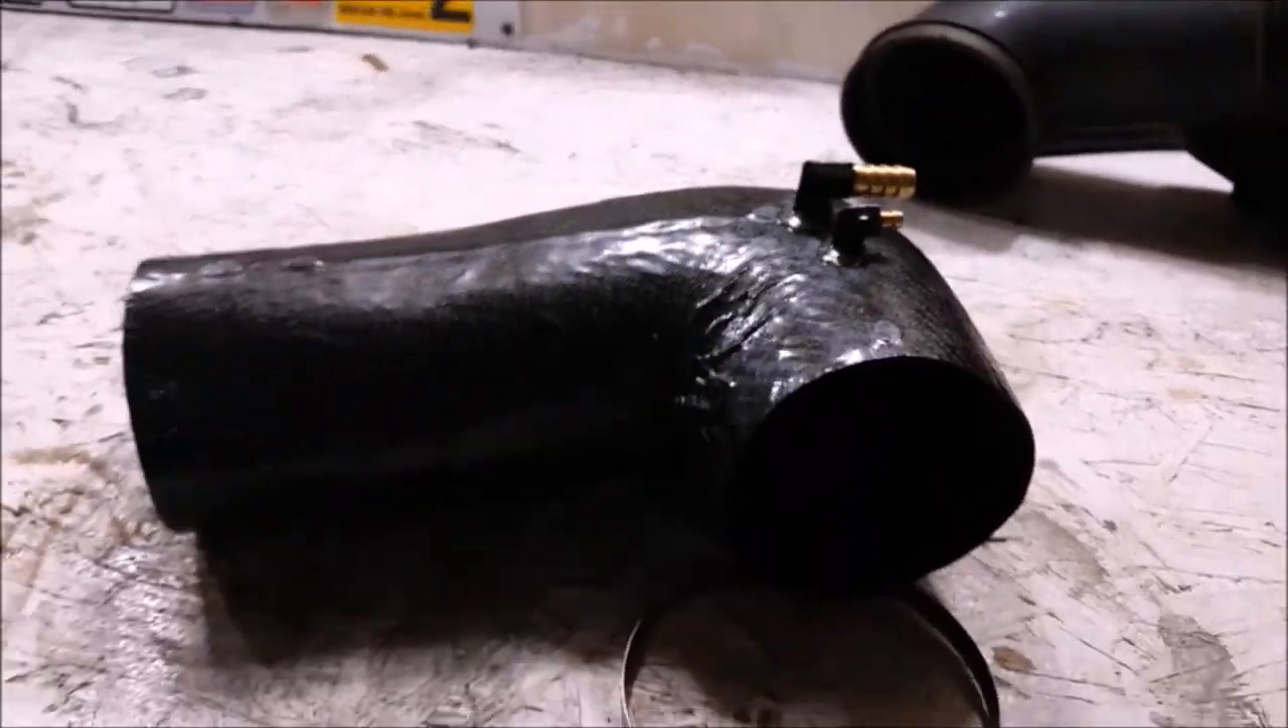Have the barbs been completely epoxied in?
Yes.